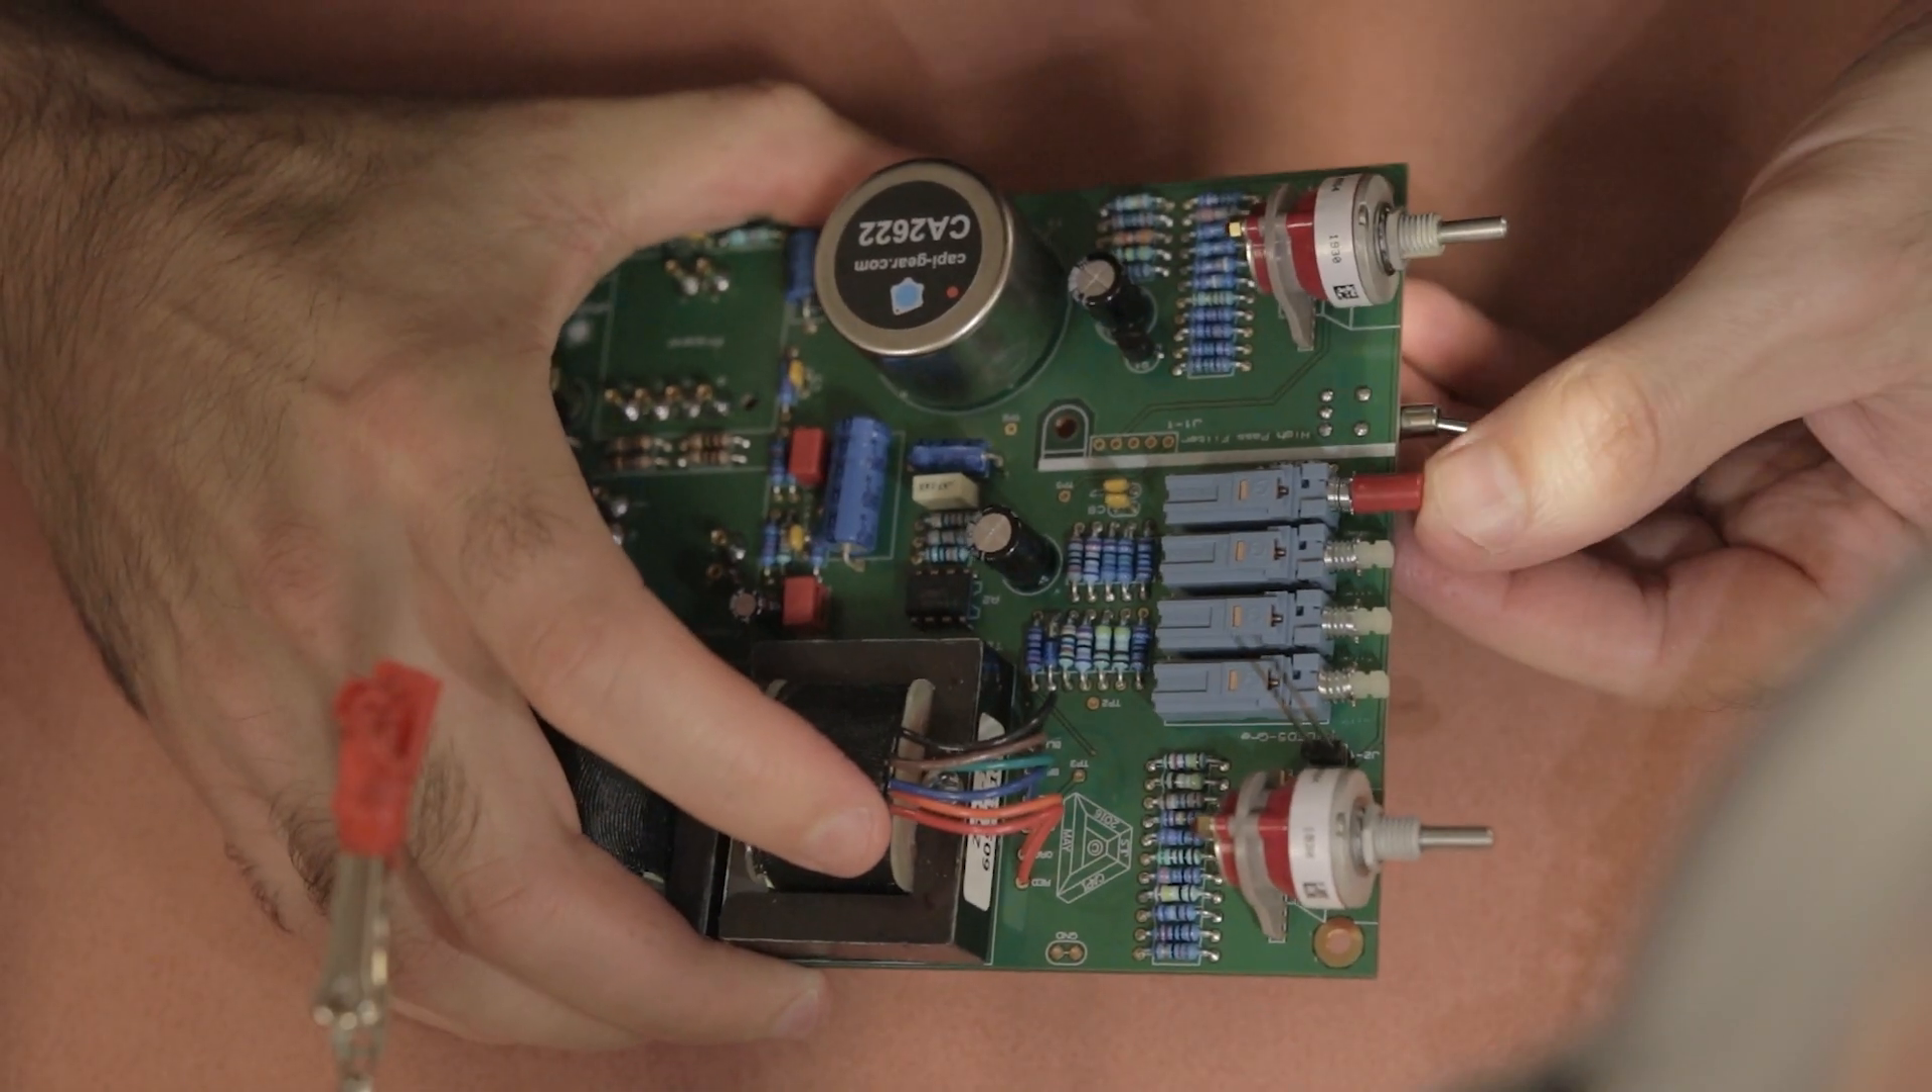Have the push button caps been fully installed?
No.